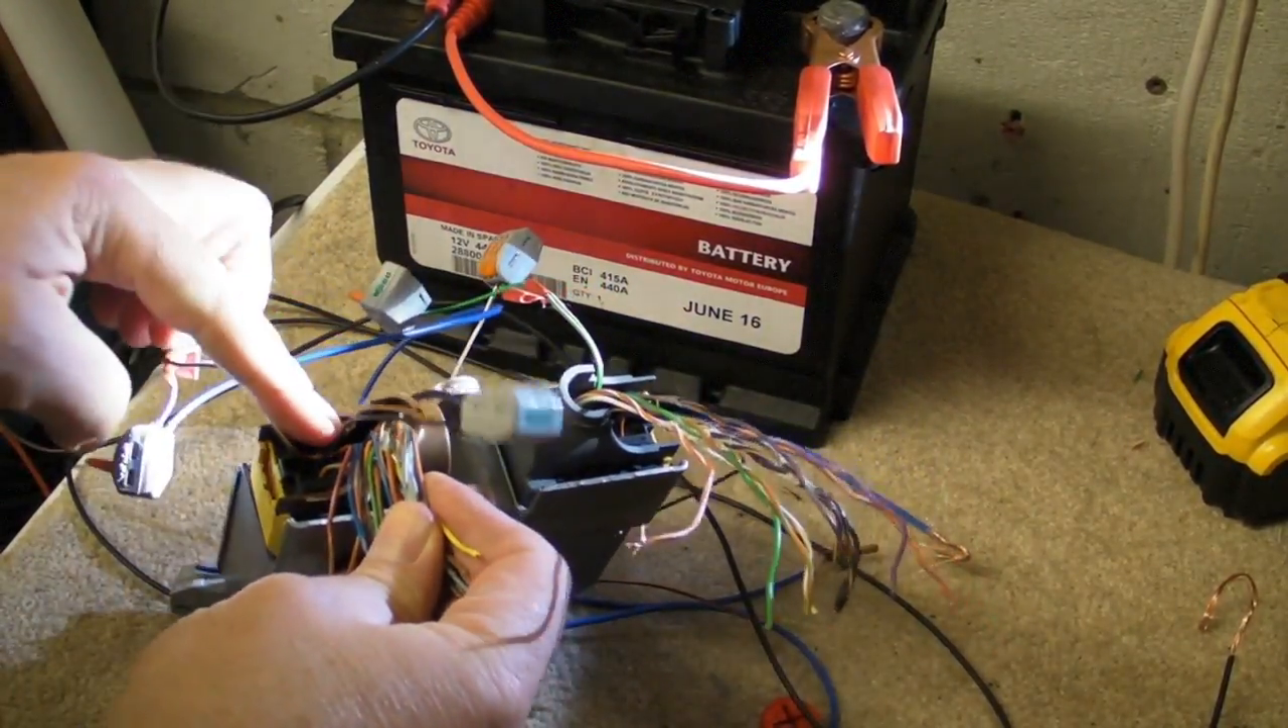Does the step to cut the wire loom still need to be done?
No.